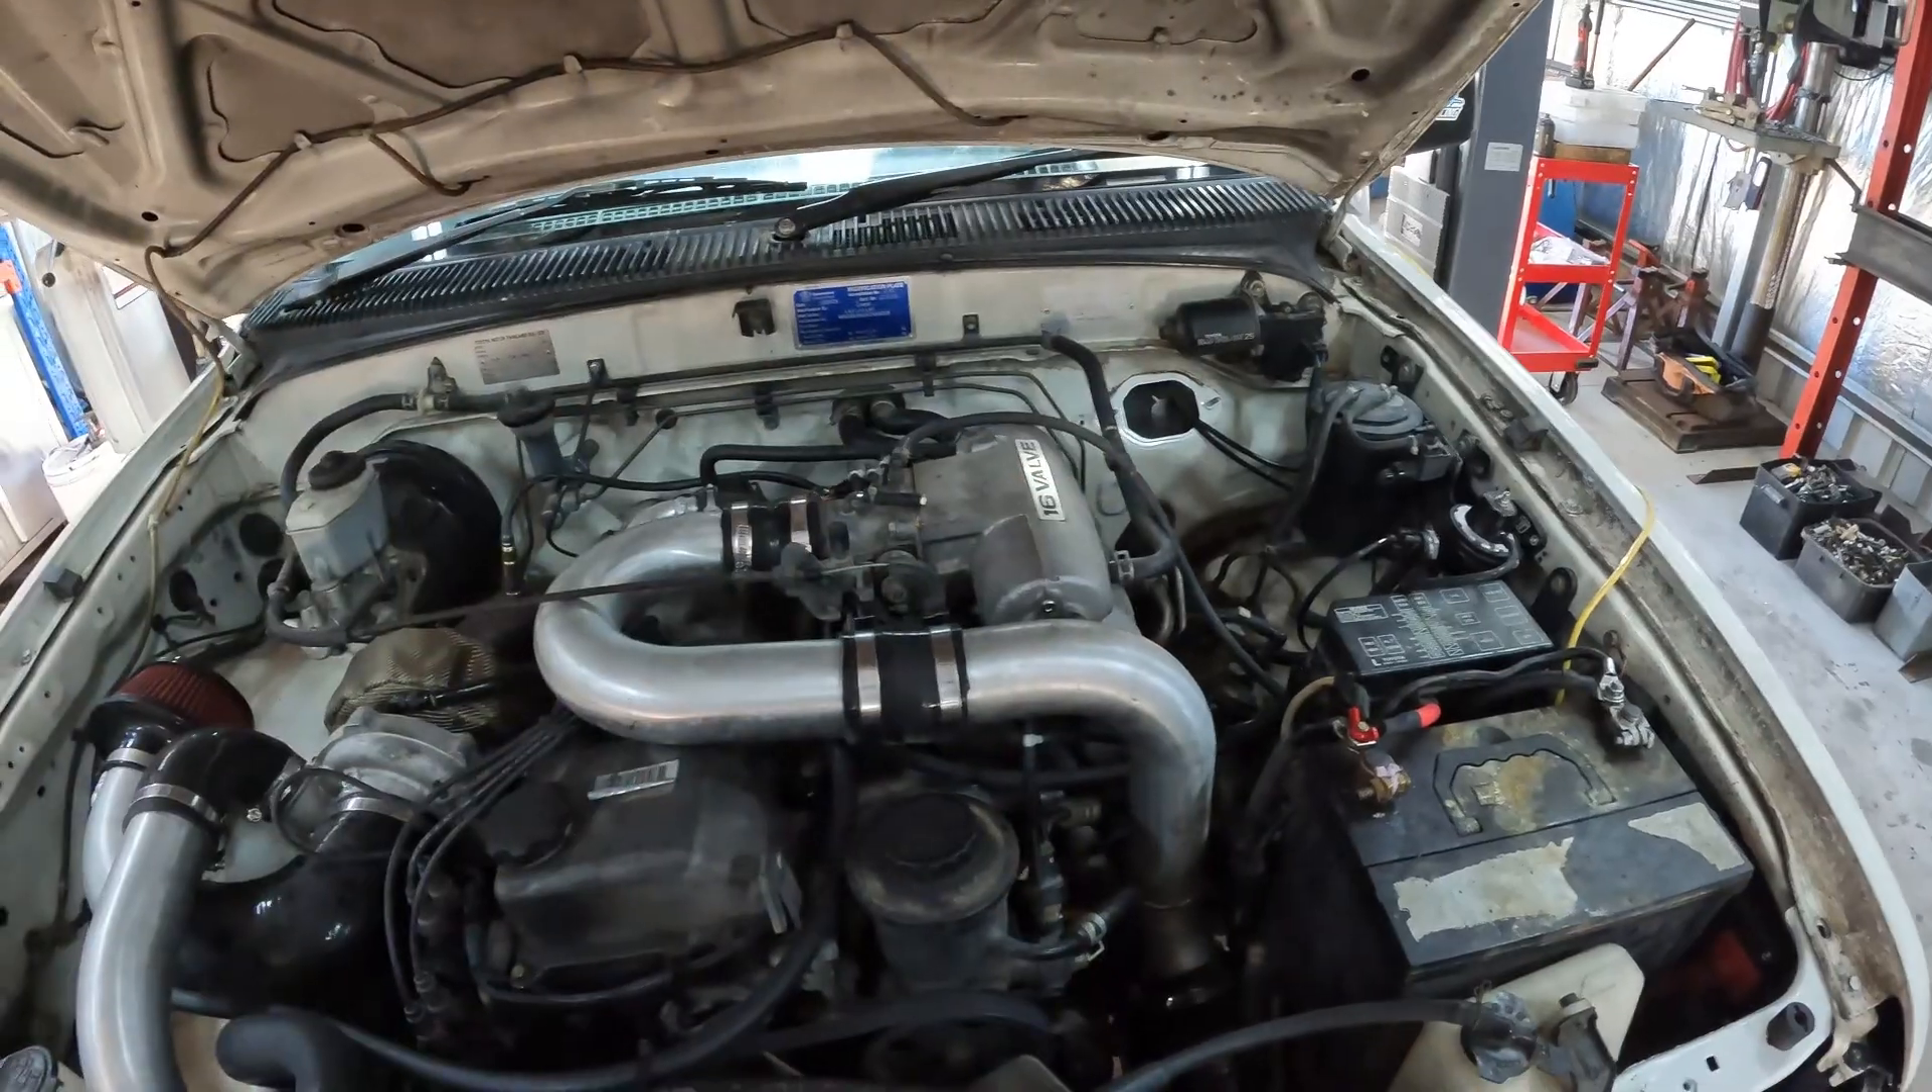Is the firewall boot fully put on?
No.